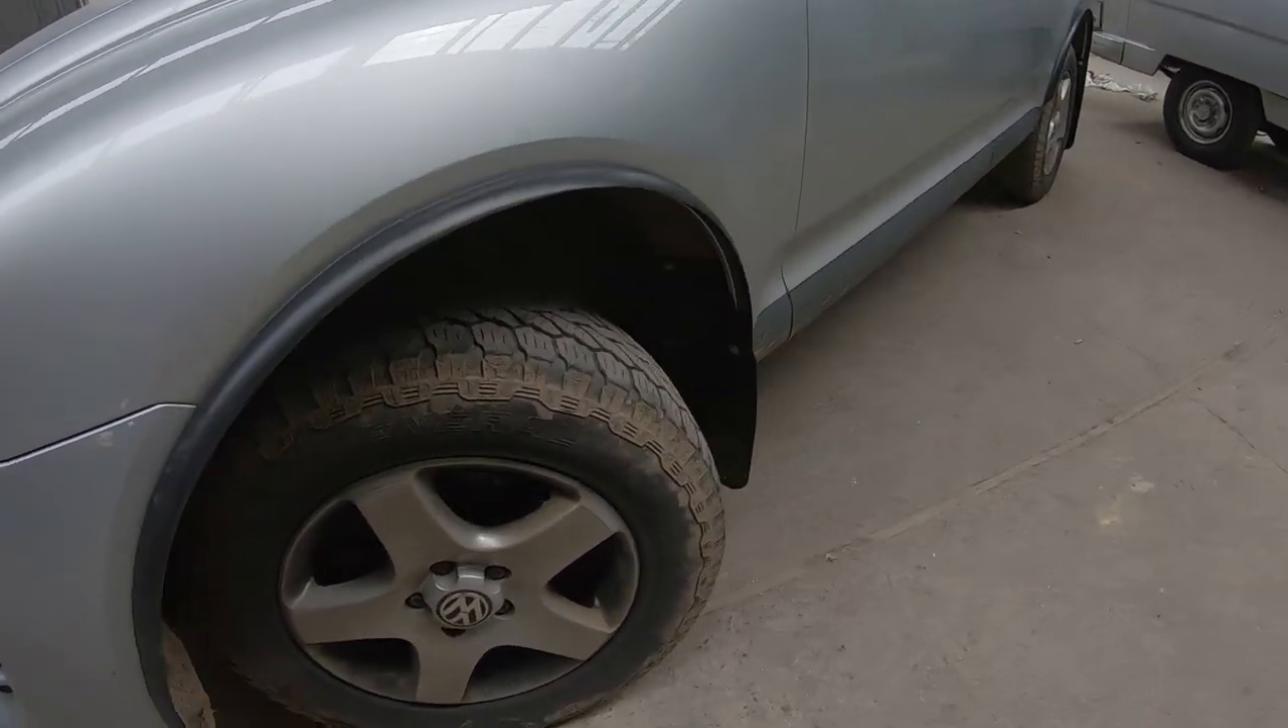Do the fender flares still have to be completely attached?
No.